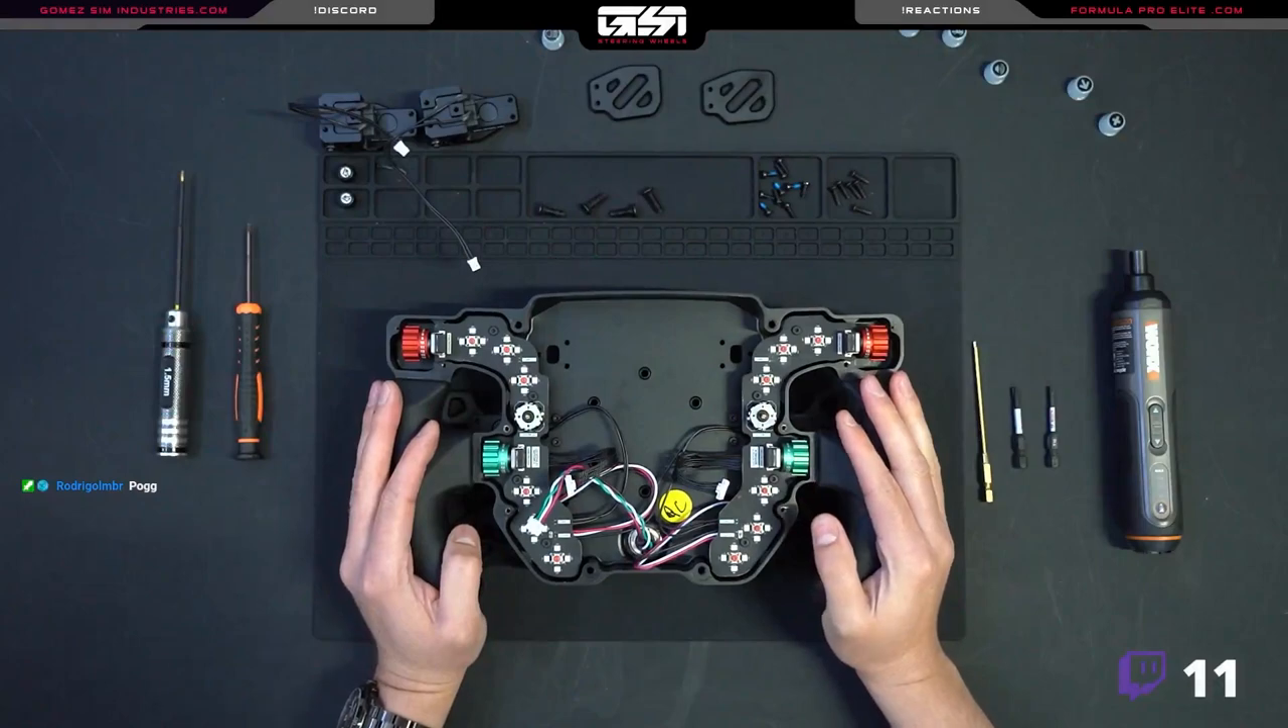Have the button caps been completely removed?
Yes.